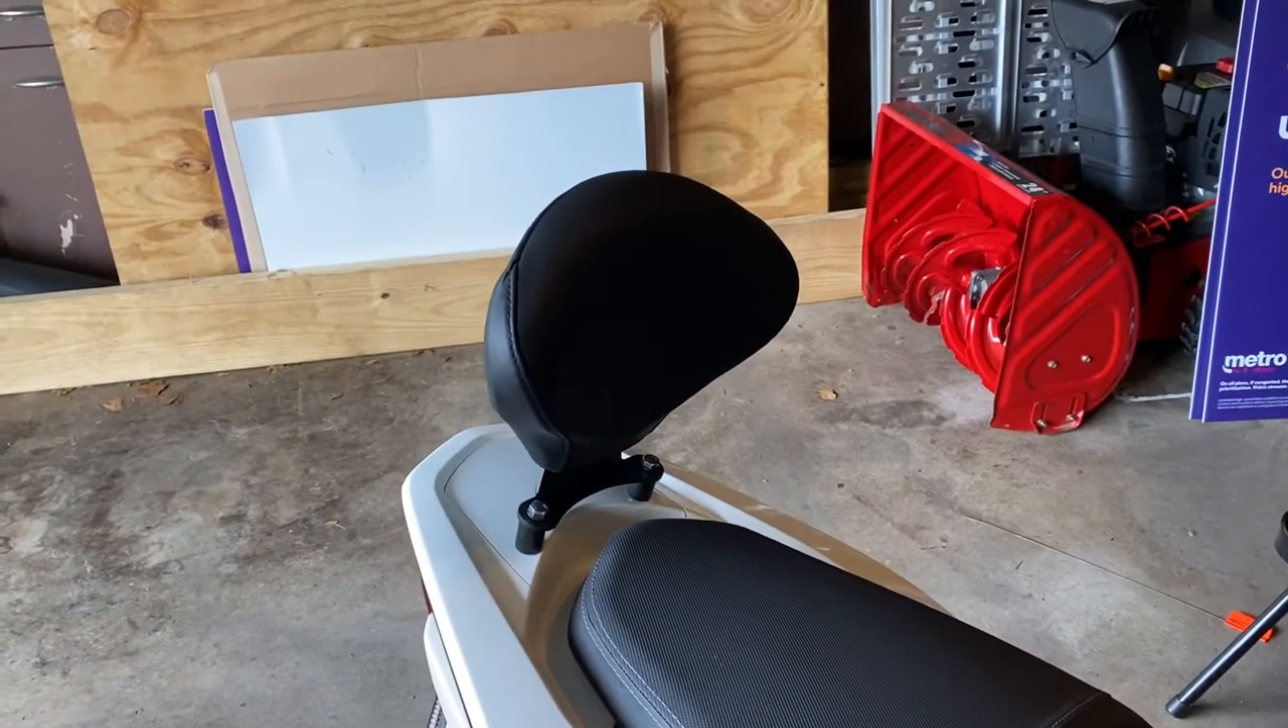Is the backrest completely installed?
Yes.